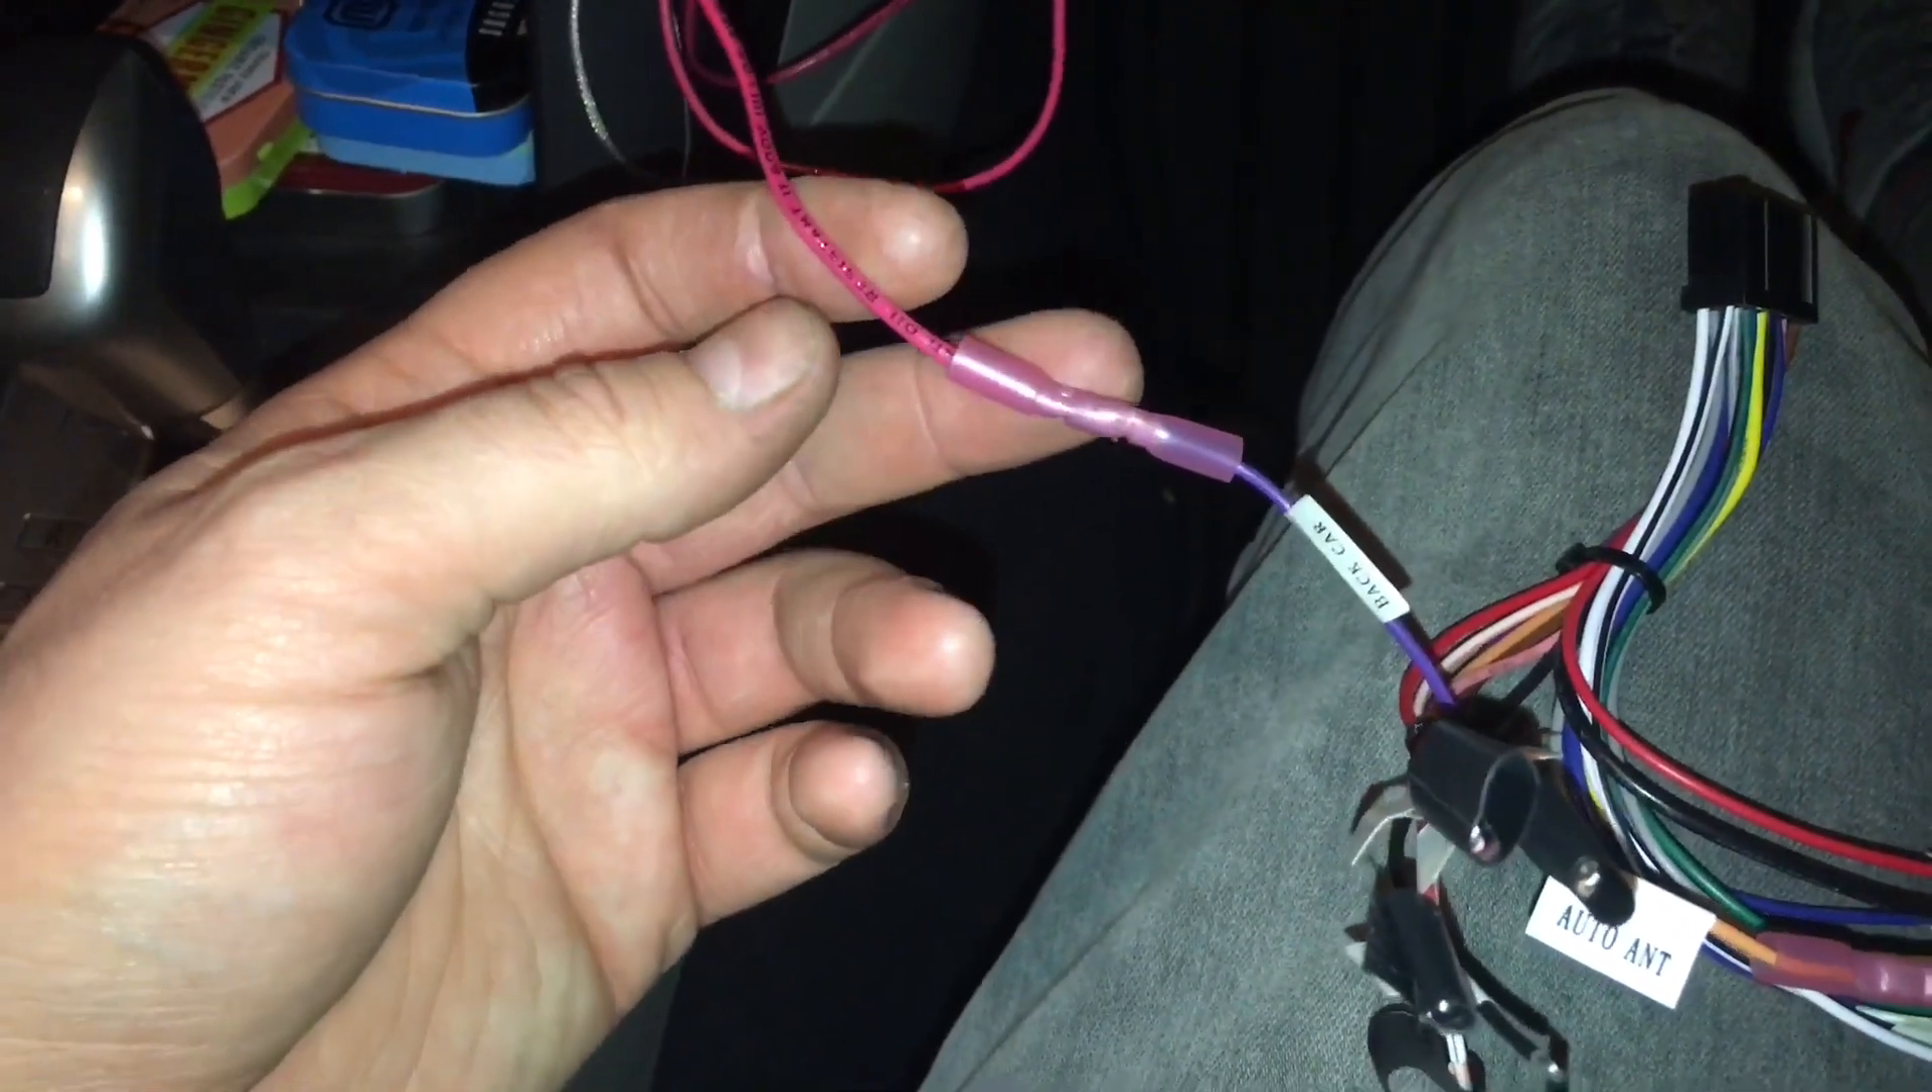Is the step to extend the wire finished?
Yes.